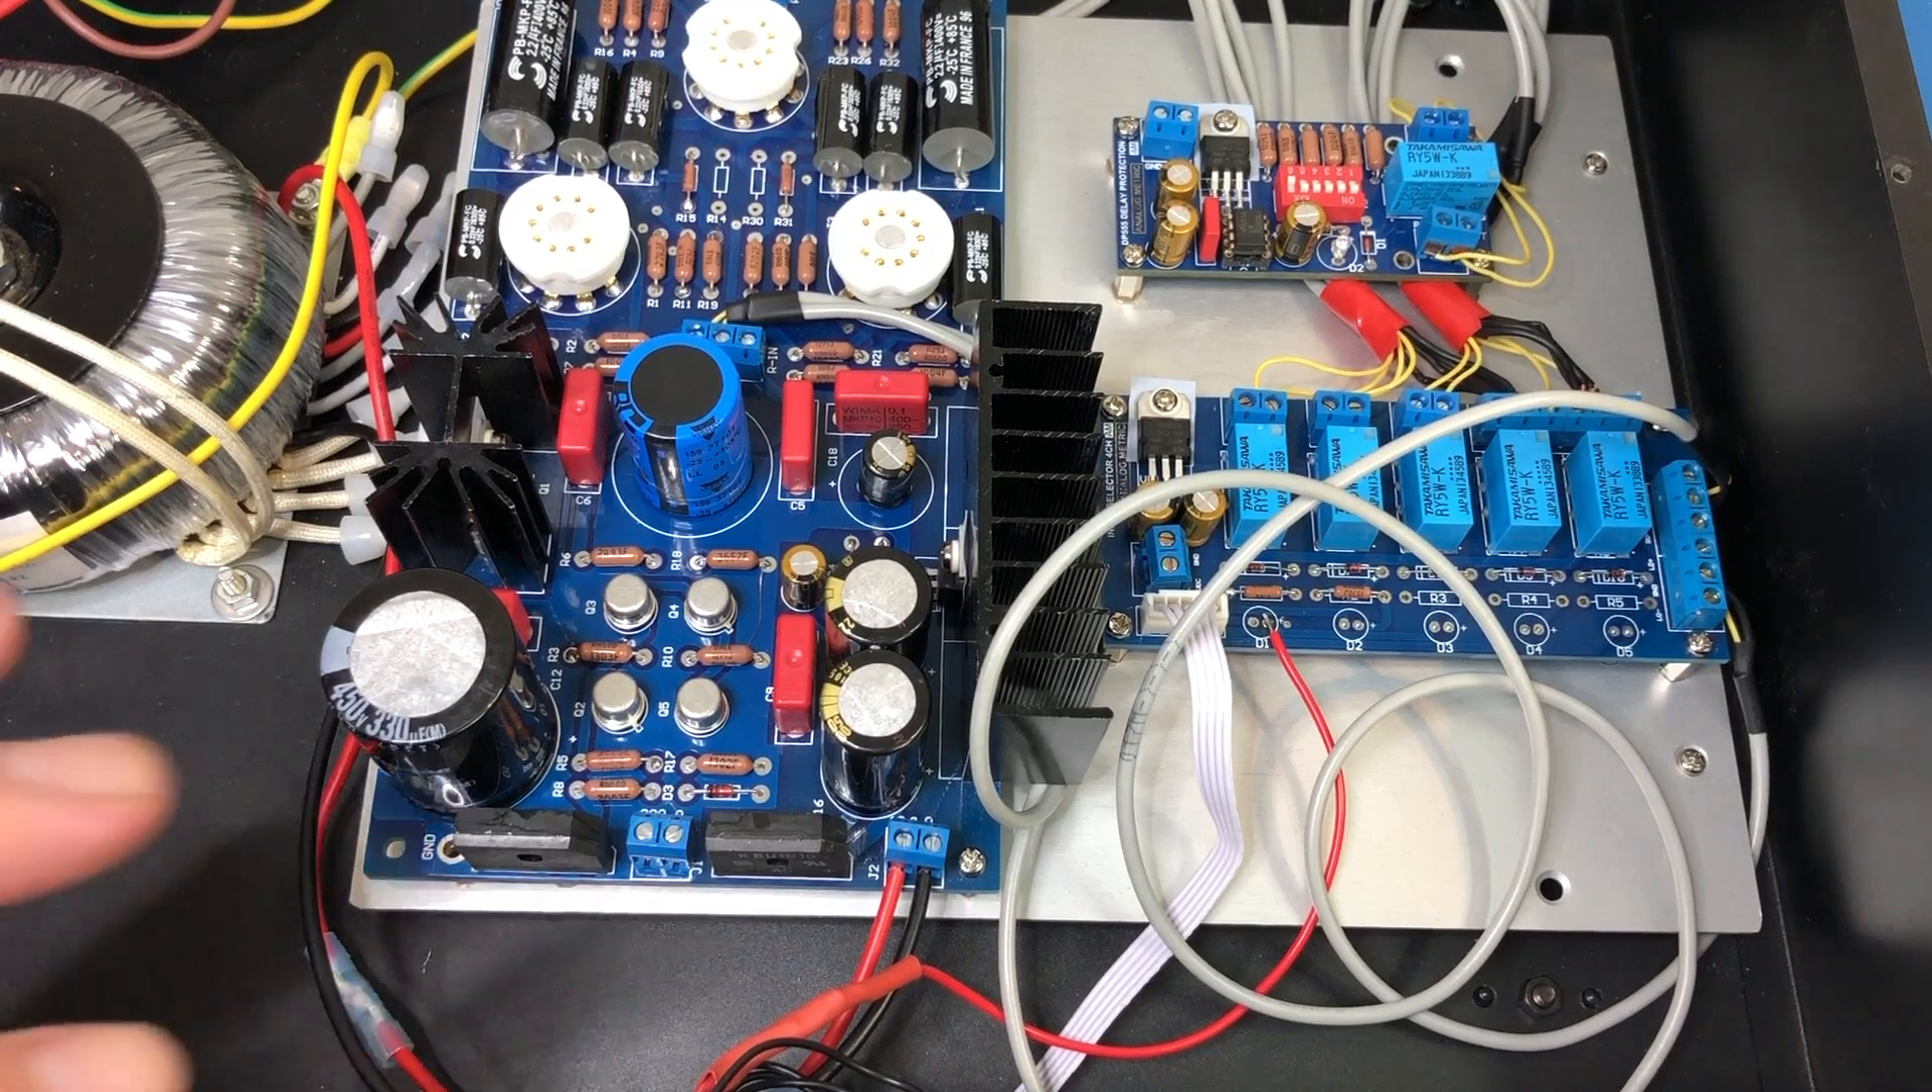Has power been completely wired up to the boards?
No.